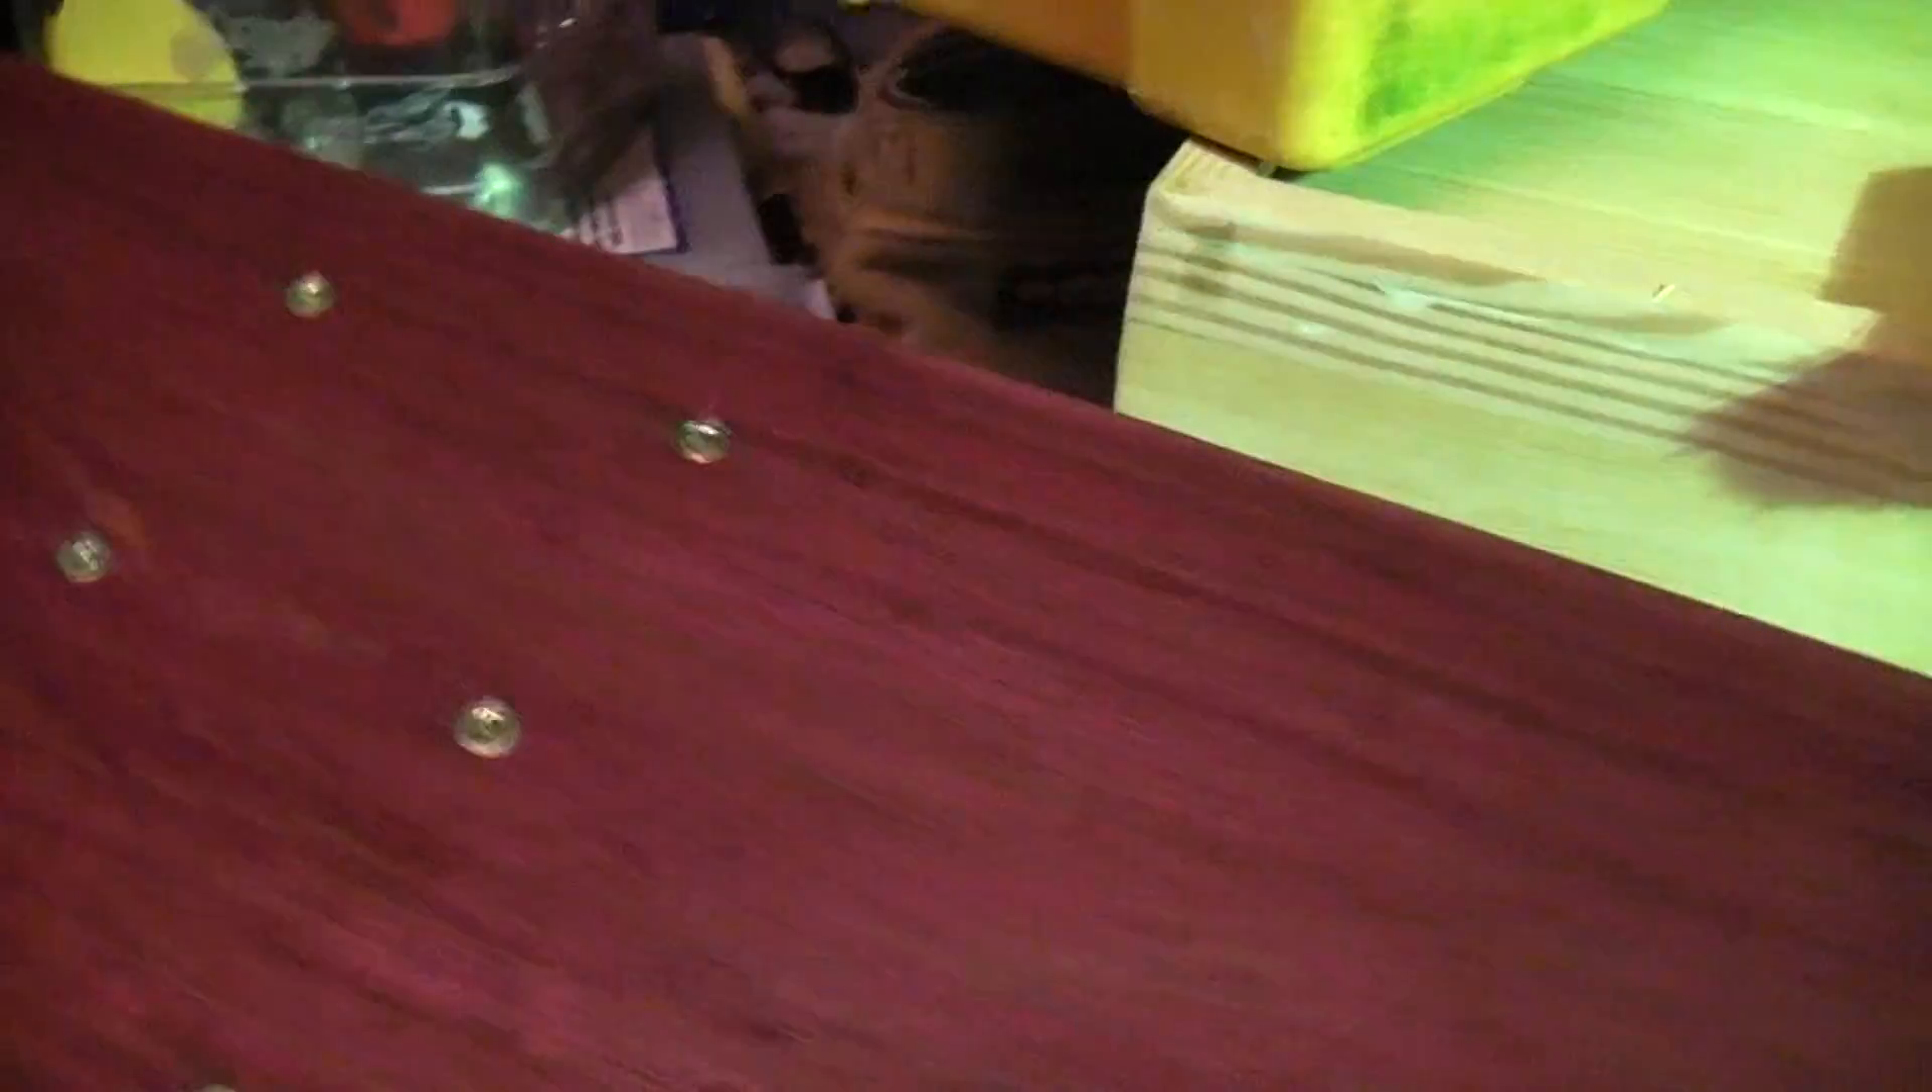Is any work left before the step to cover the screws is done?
Yes.